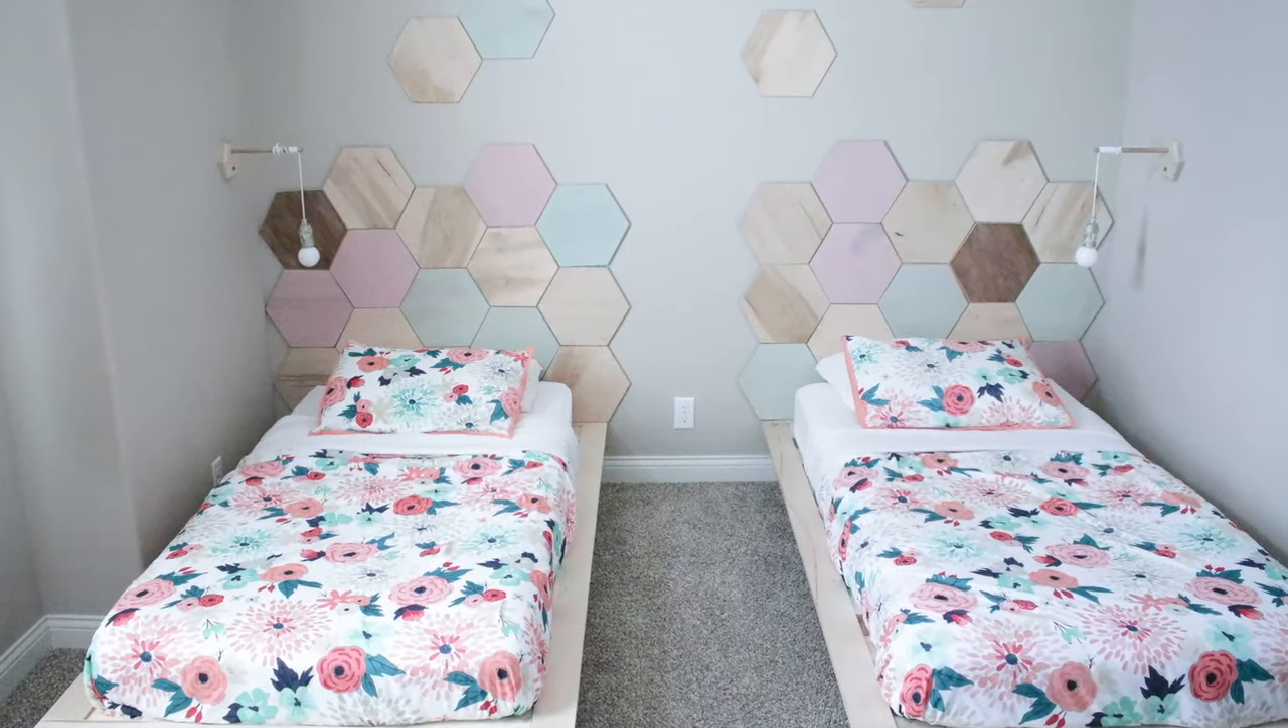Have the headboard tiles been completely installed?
Yes.